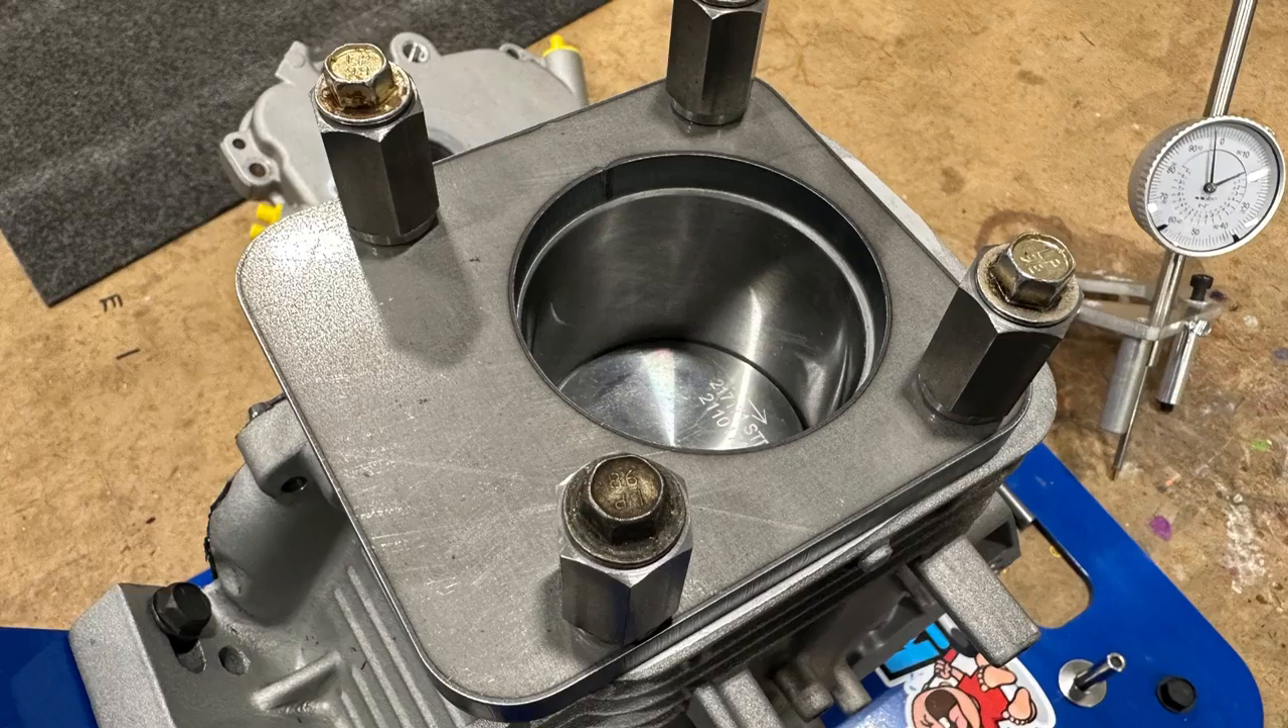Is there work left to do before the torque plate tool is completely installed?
No.